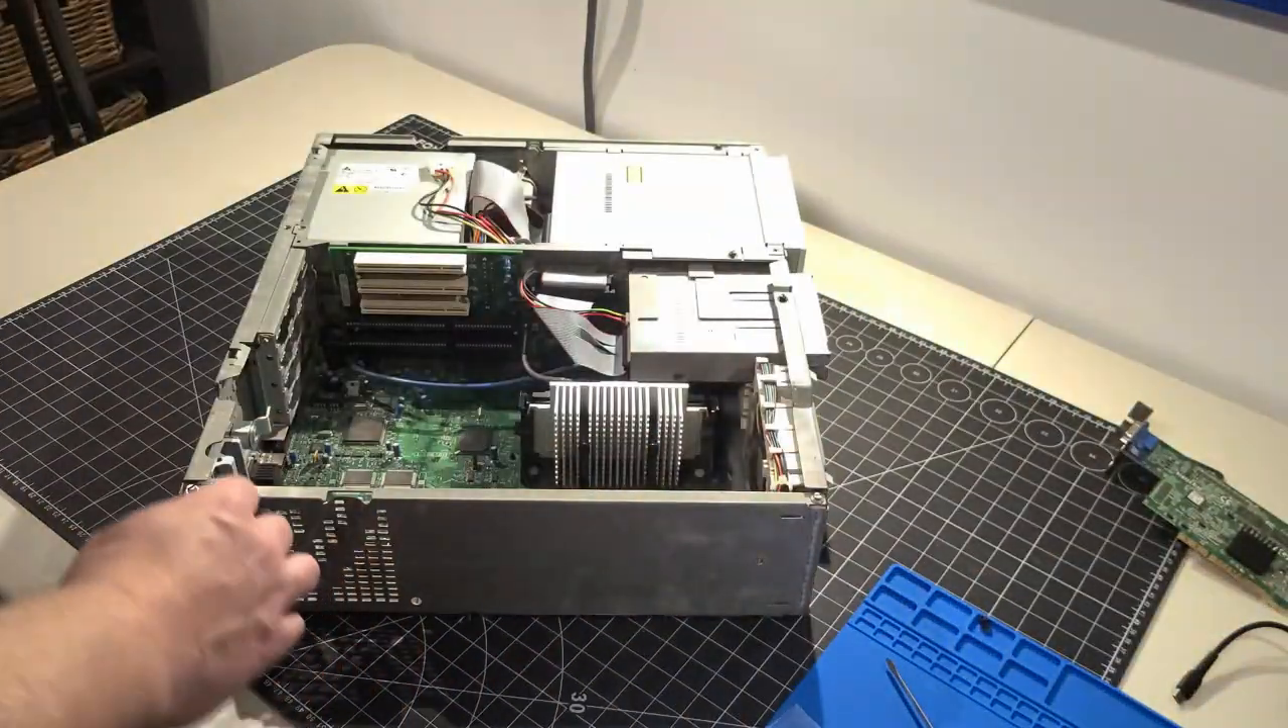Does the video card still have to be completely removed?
No.